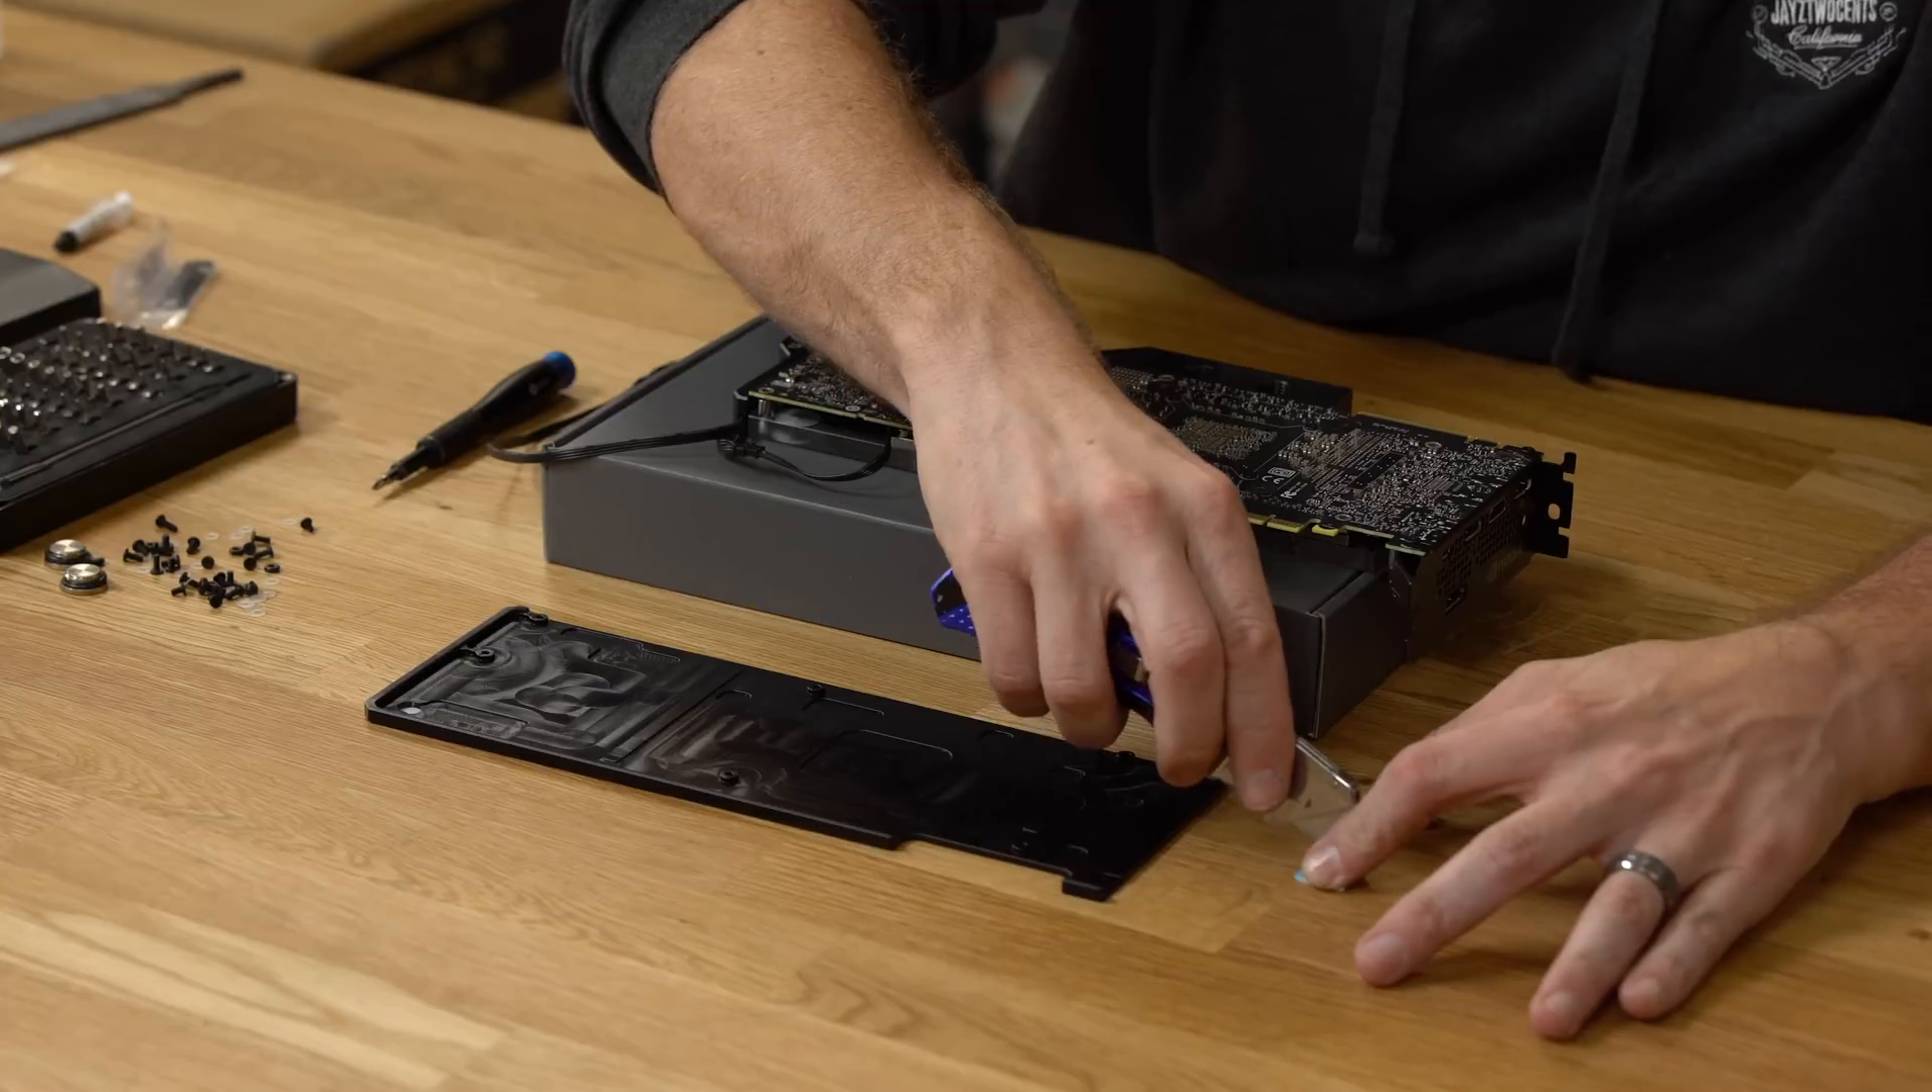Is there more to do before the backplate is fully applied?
Yes.